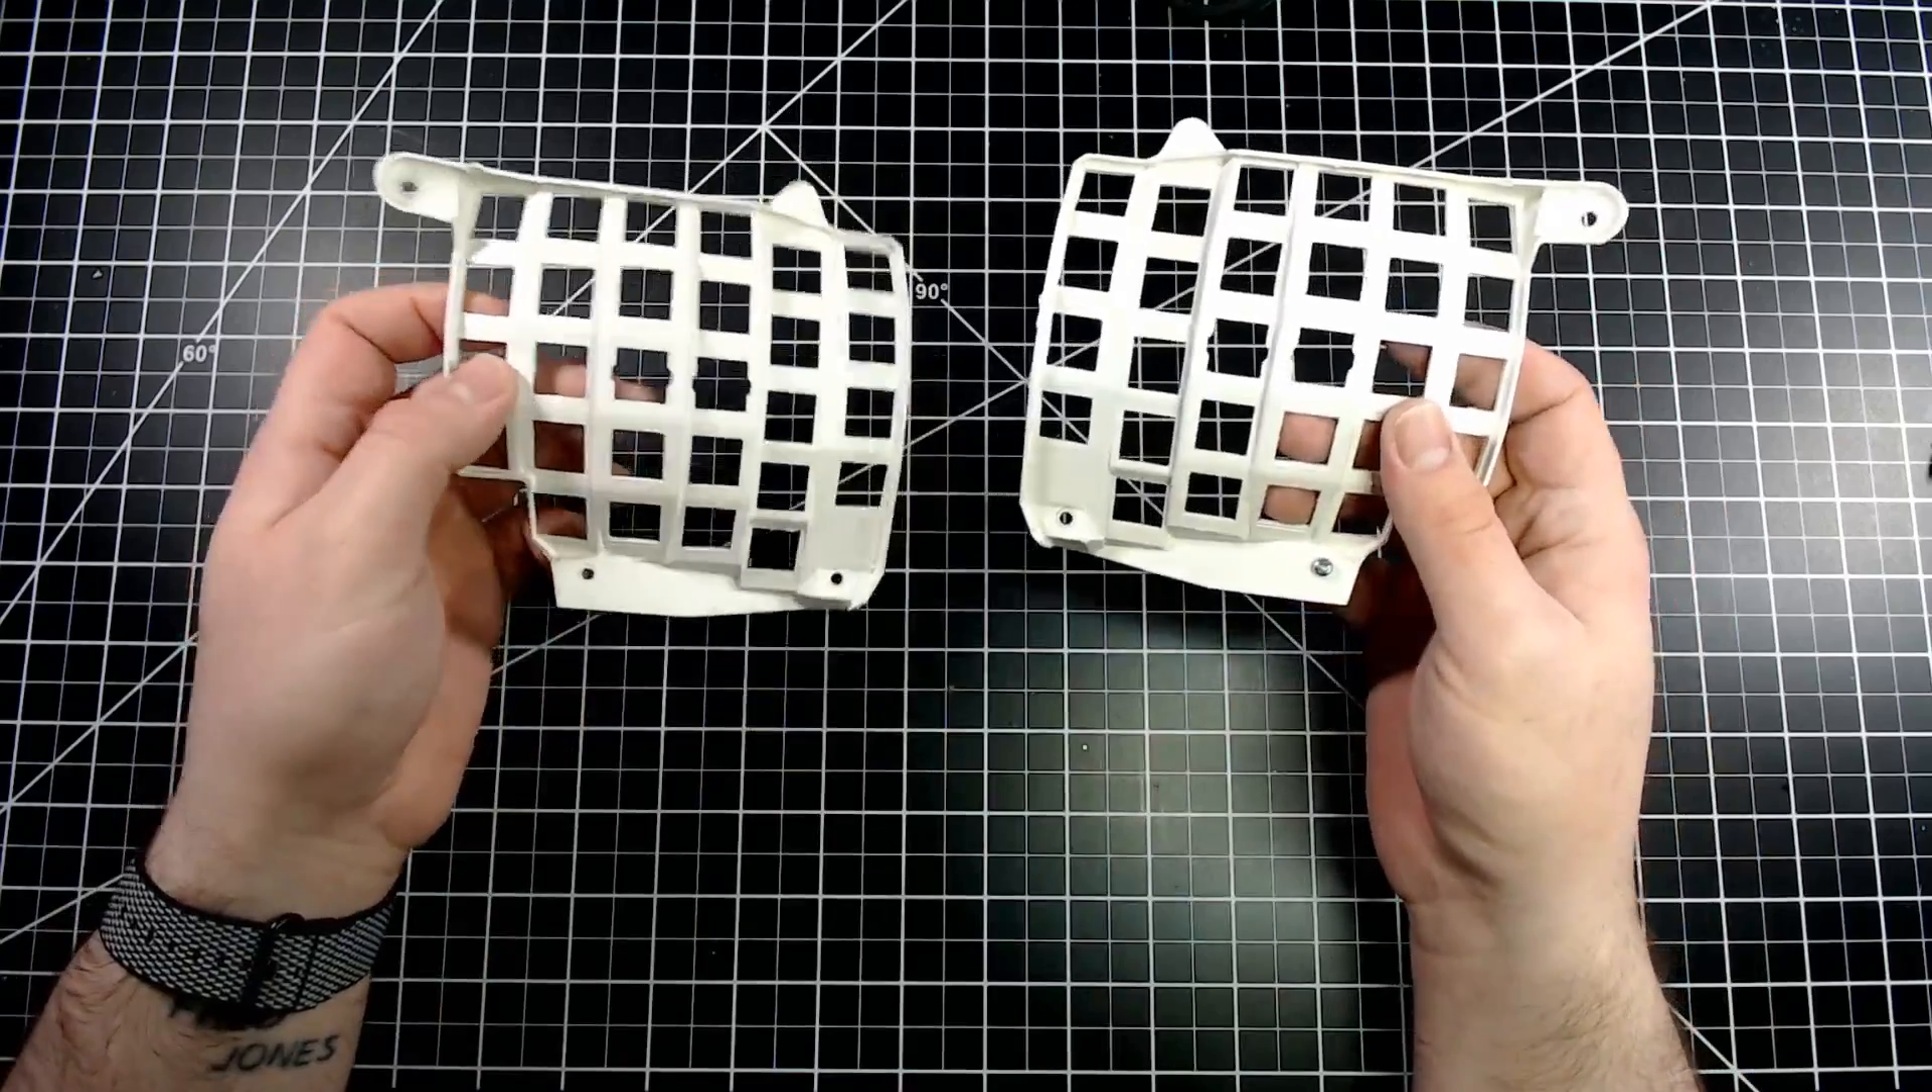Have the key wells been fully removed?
Yes.